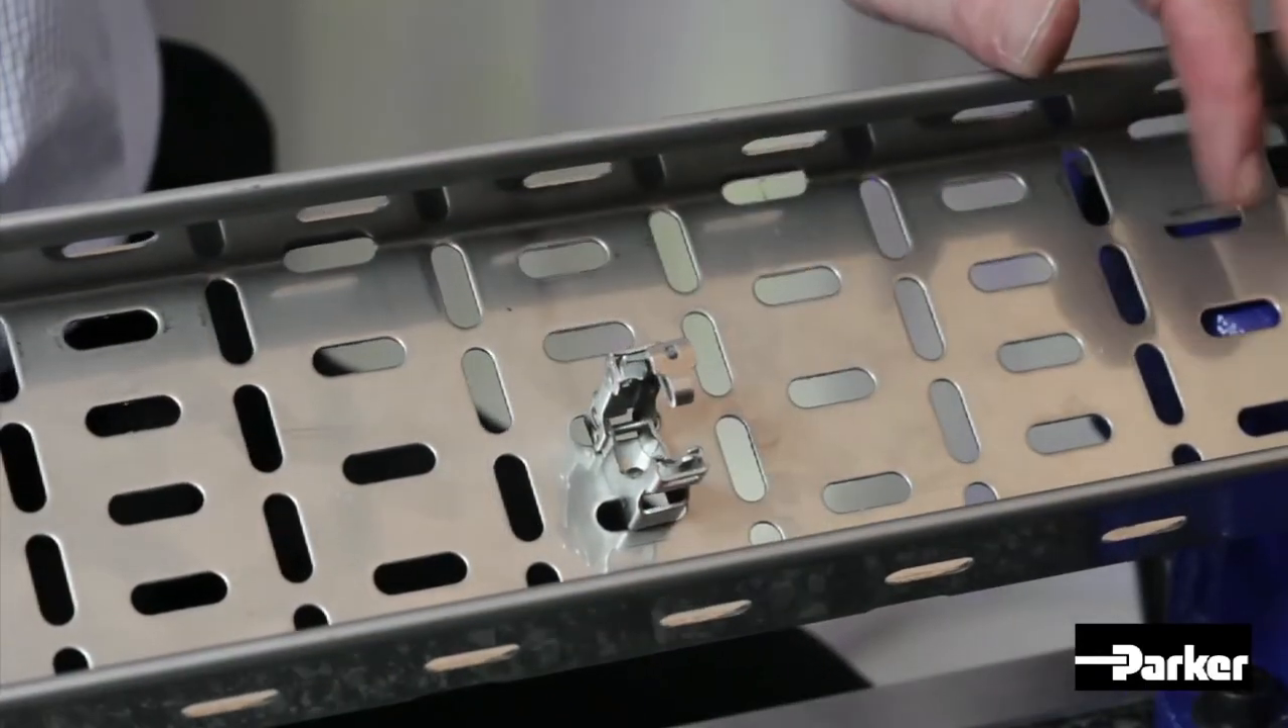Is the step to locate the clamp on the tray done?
Yes.